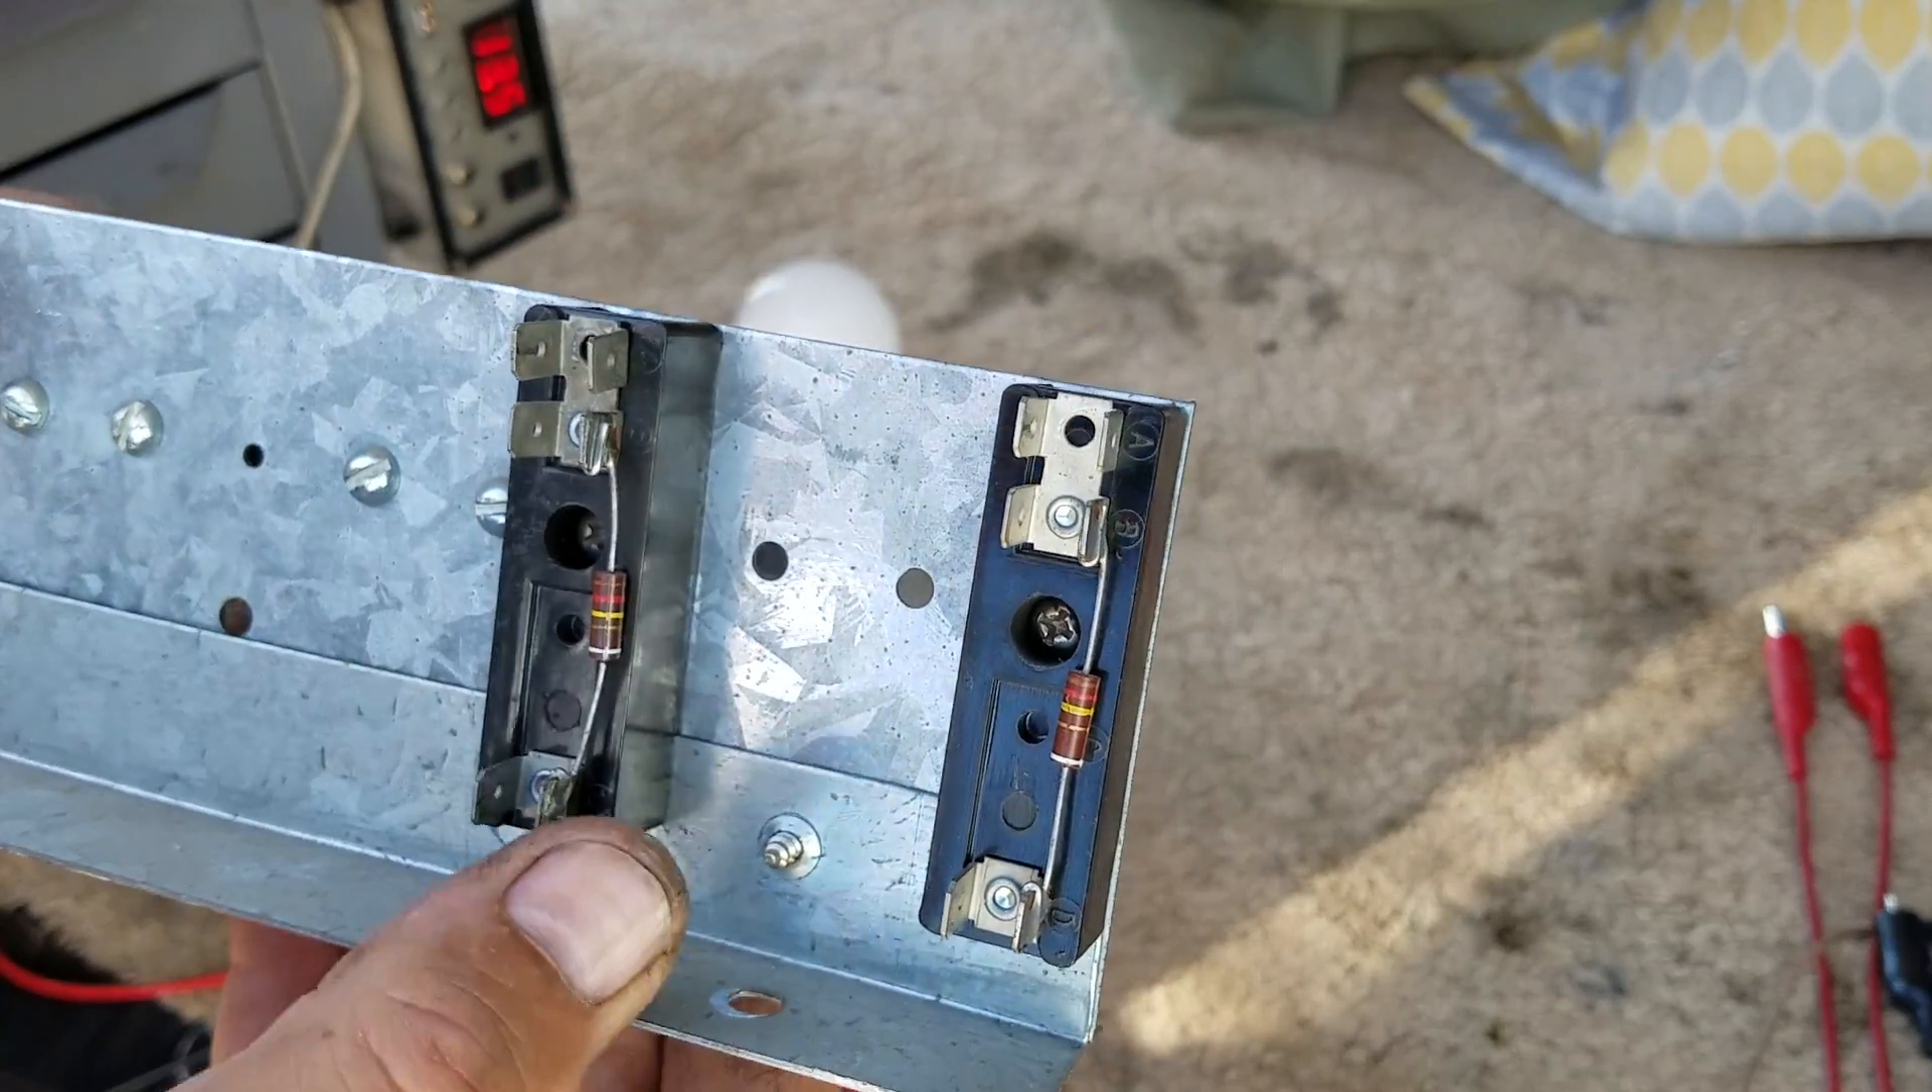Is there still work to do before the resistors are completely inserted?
No.